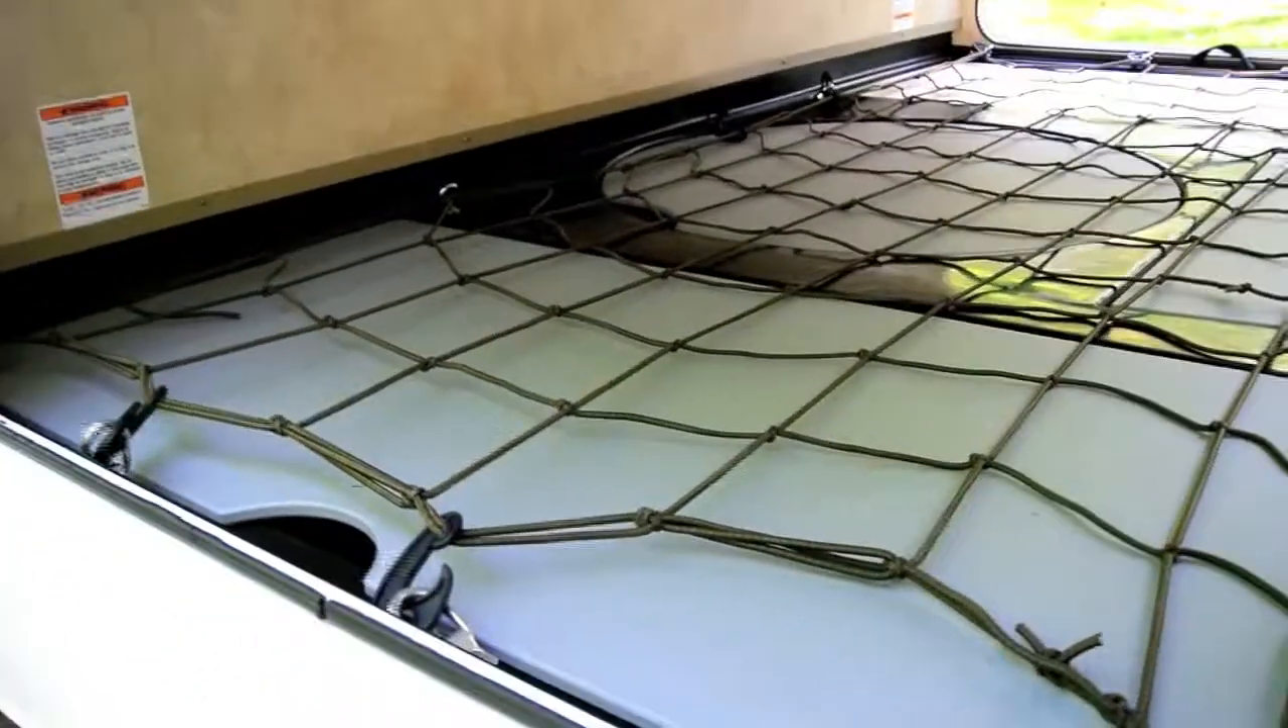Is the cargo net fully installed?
Yes.